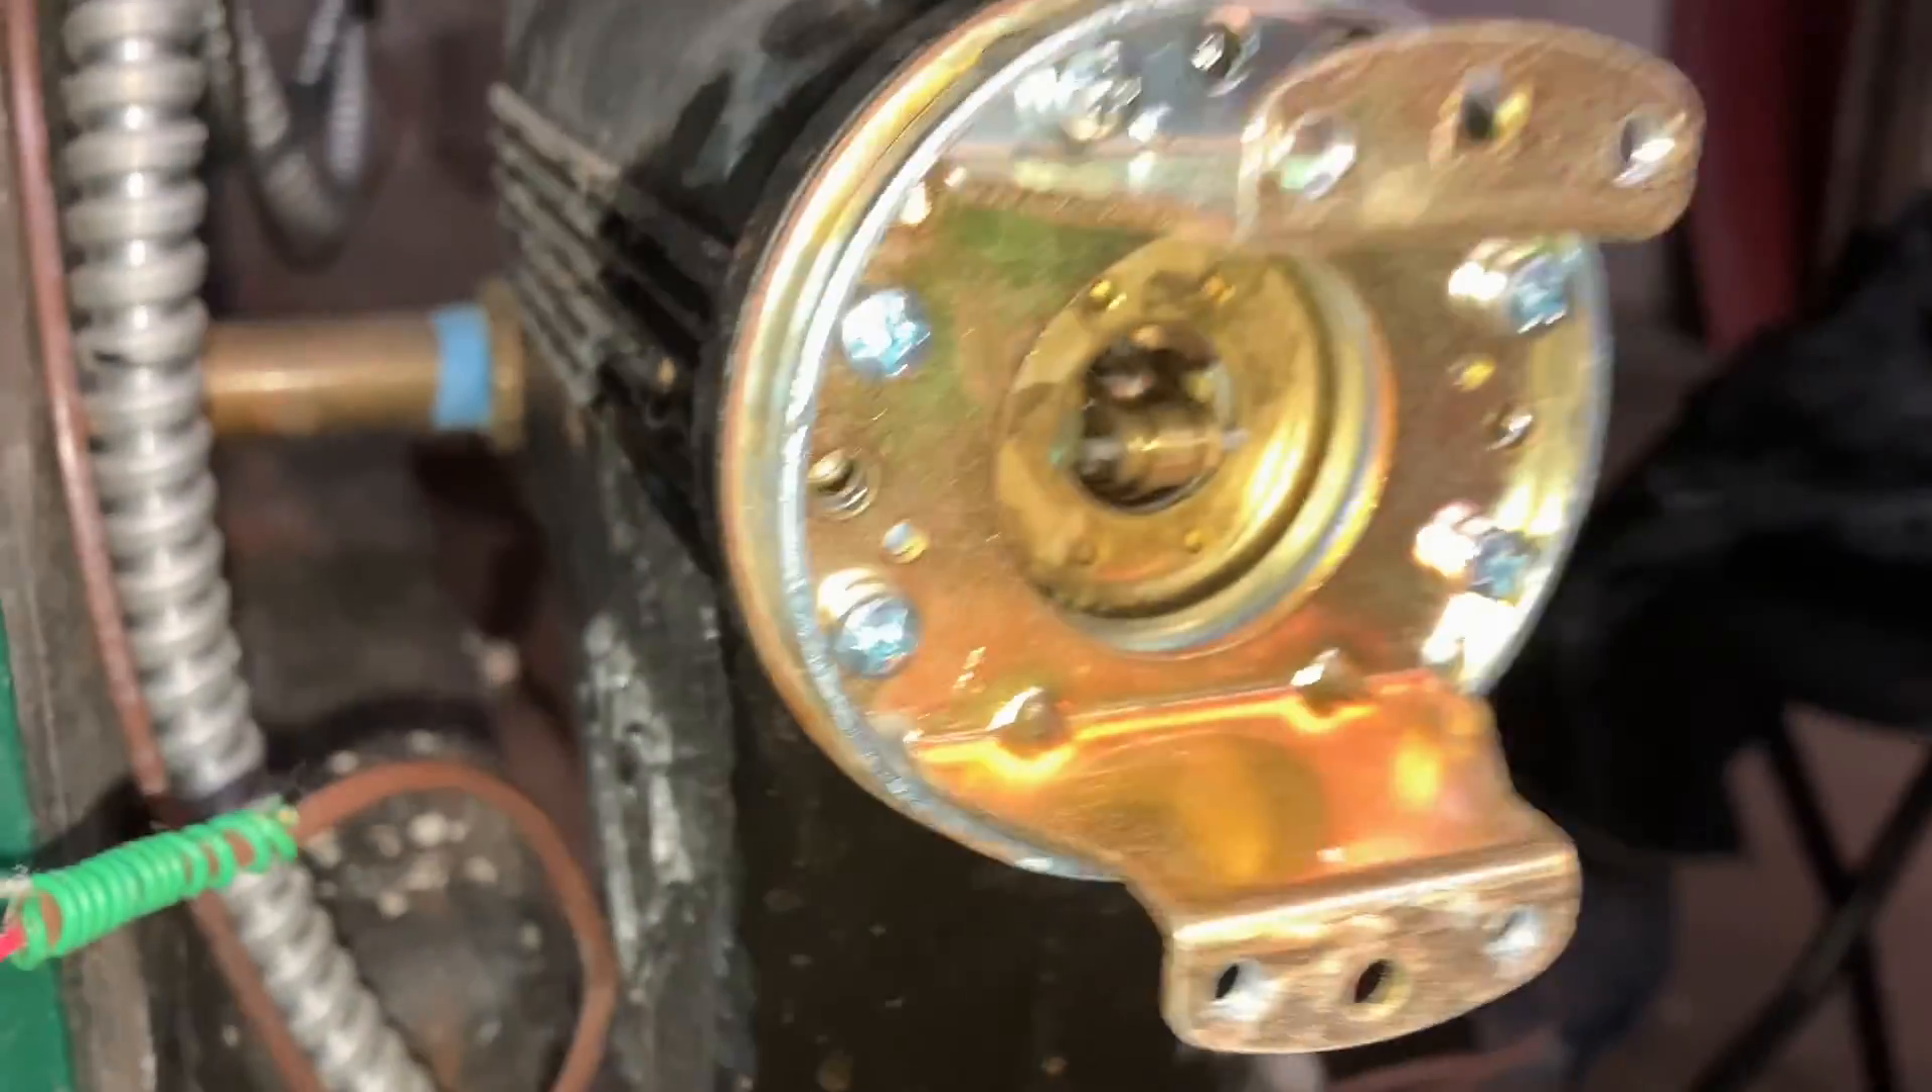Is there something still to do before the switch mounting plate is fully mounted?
No.